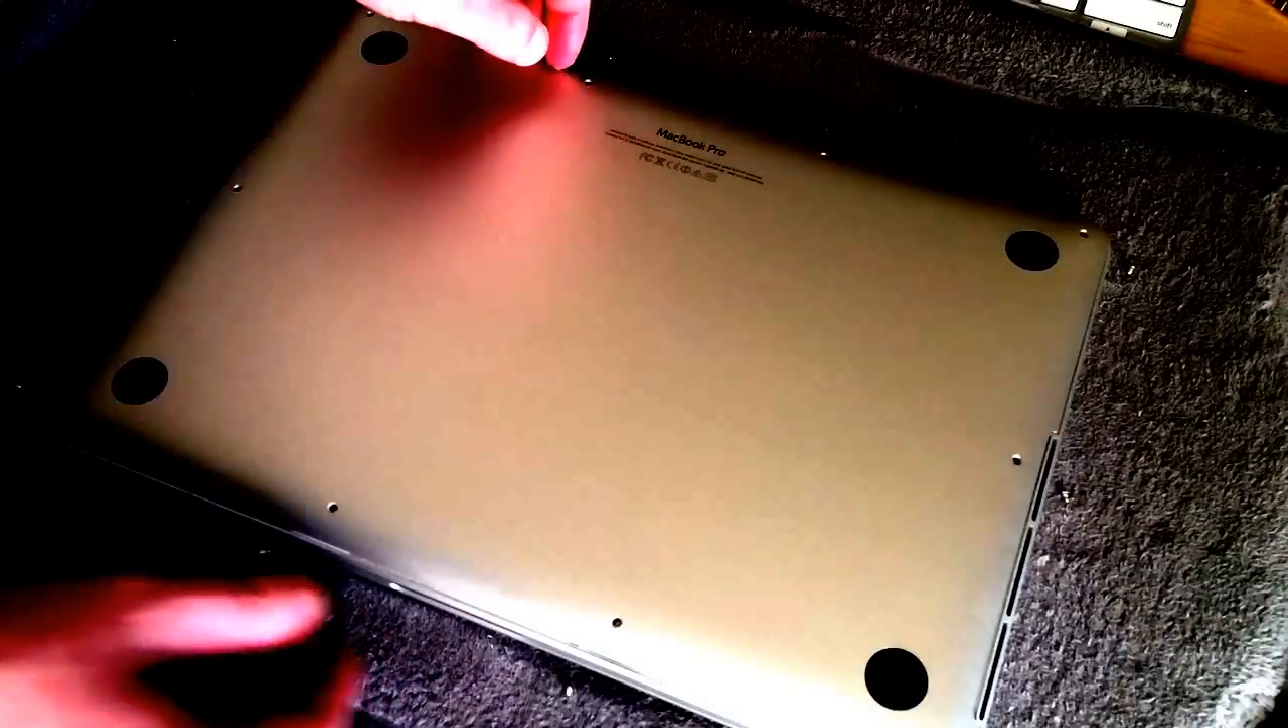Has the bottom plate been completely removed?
No.